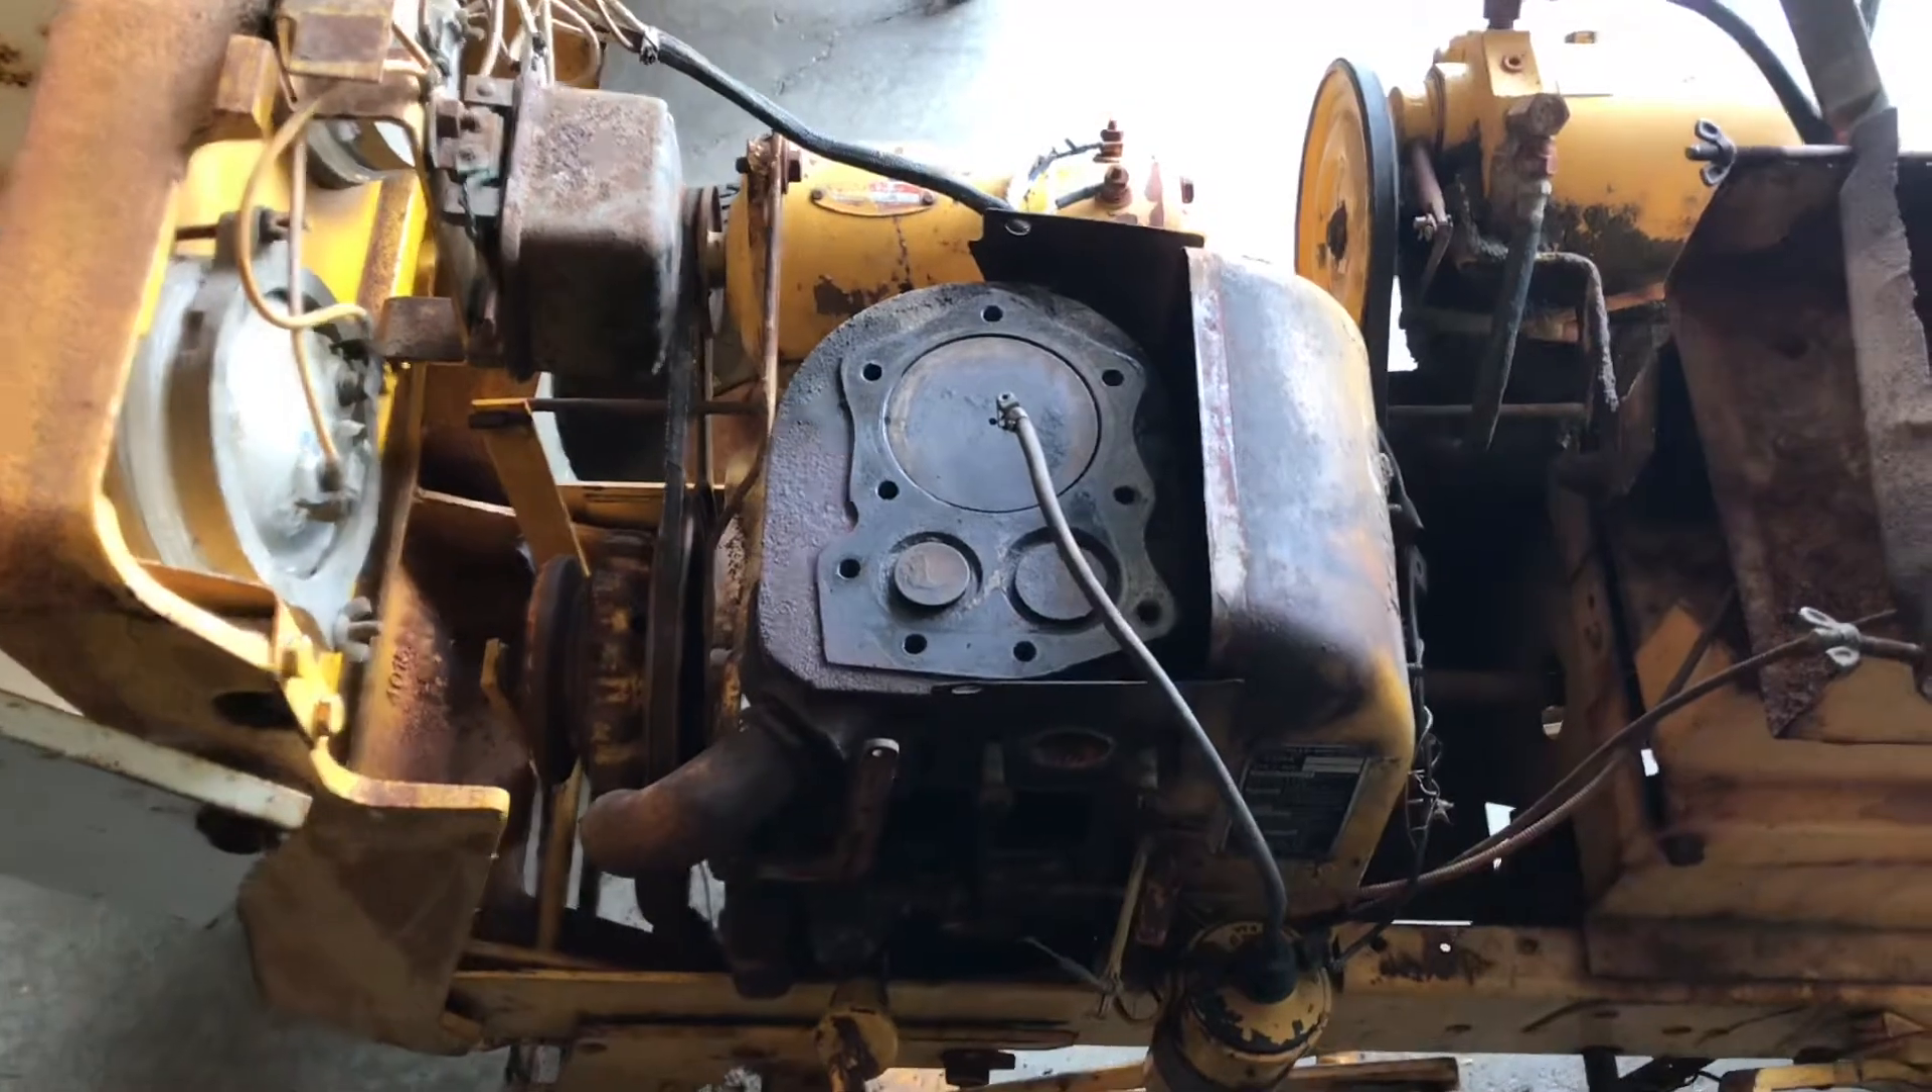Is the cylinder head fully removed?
Yes.